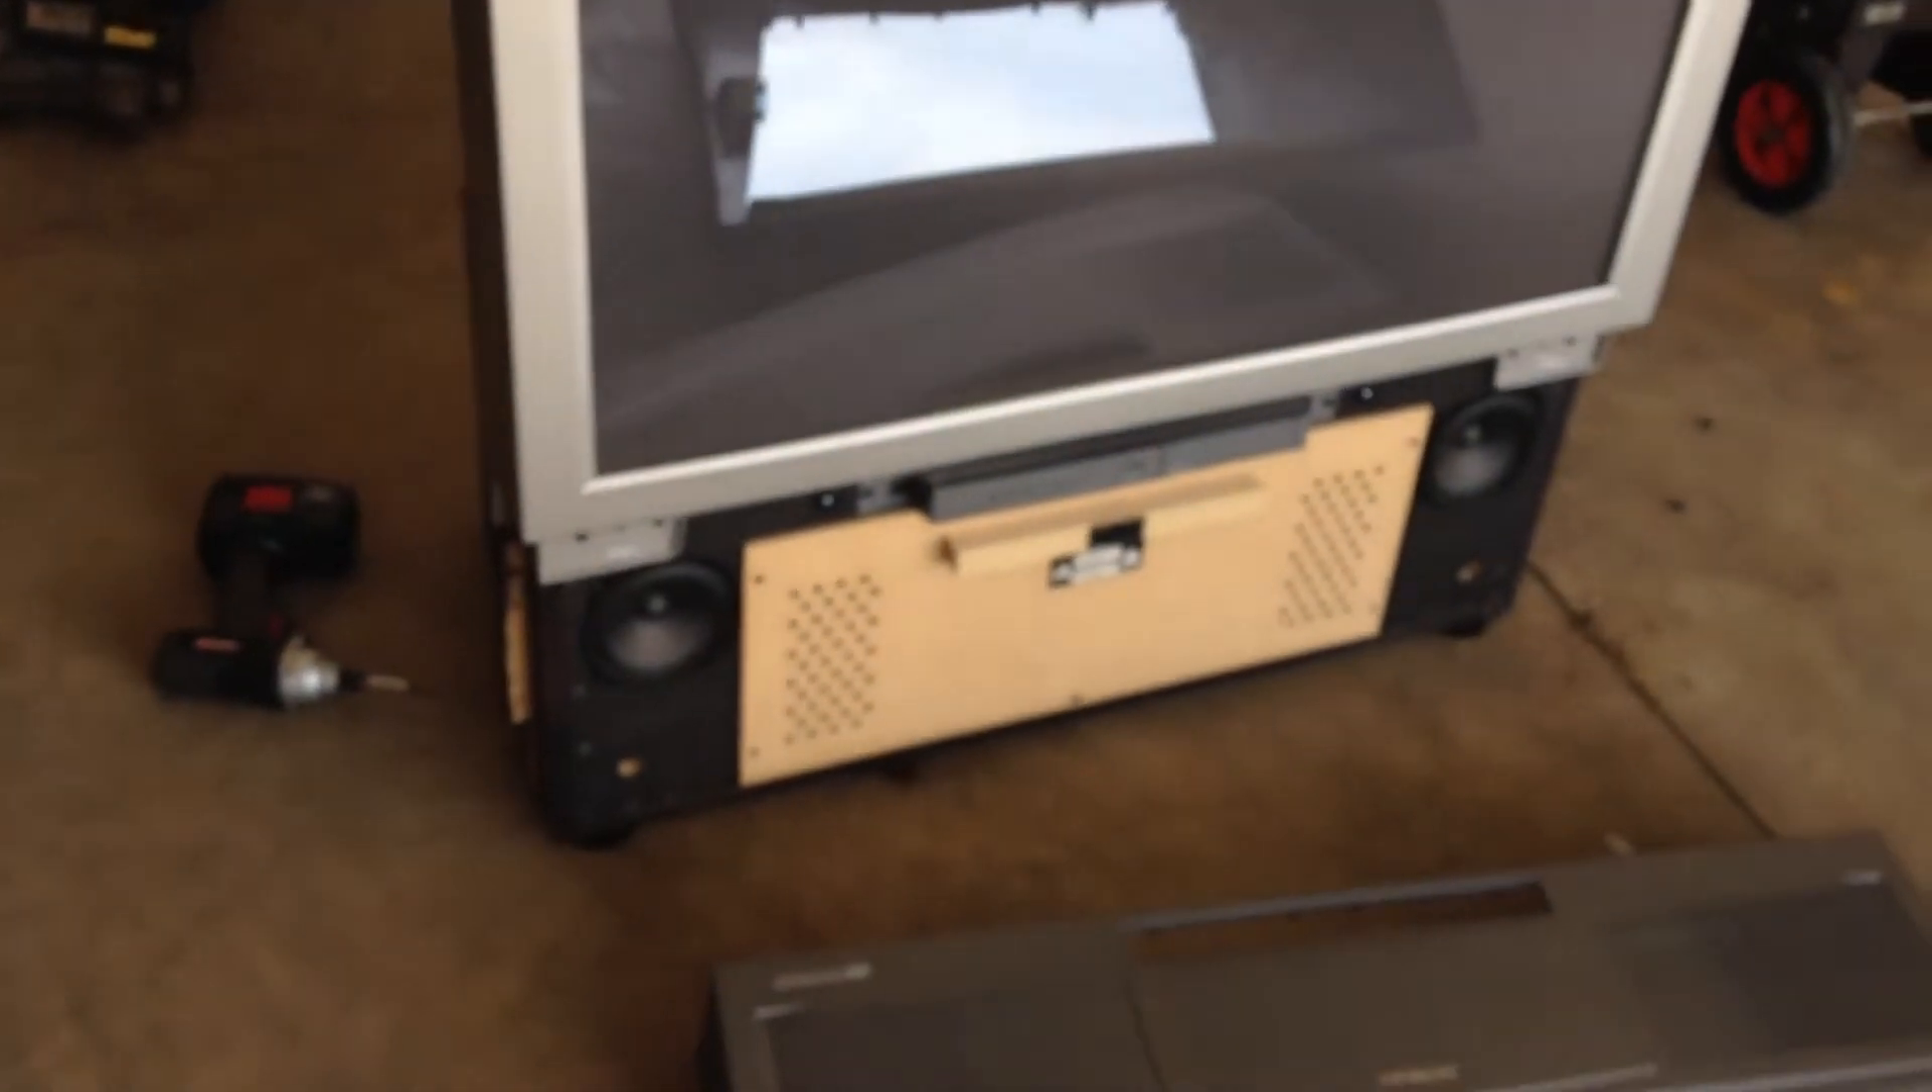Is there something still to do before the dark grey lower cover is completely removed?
No.